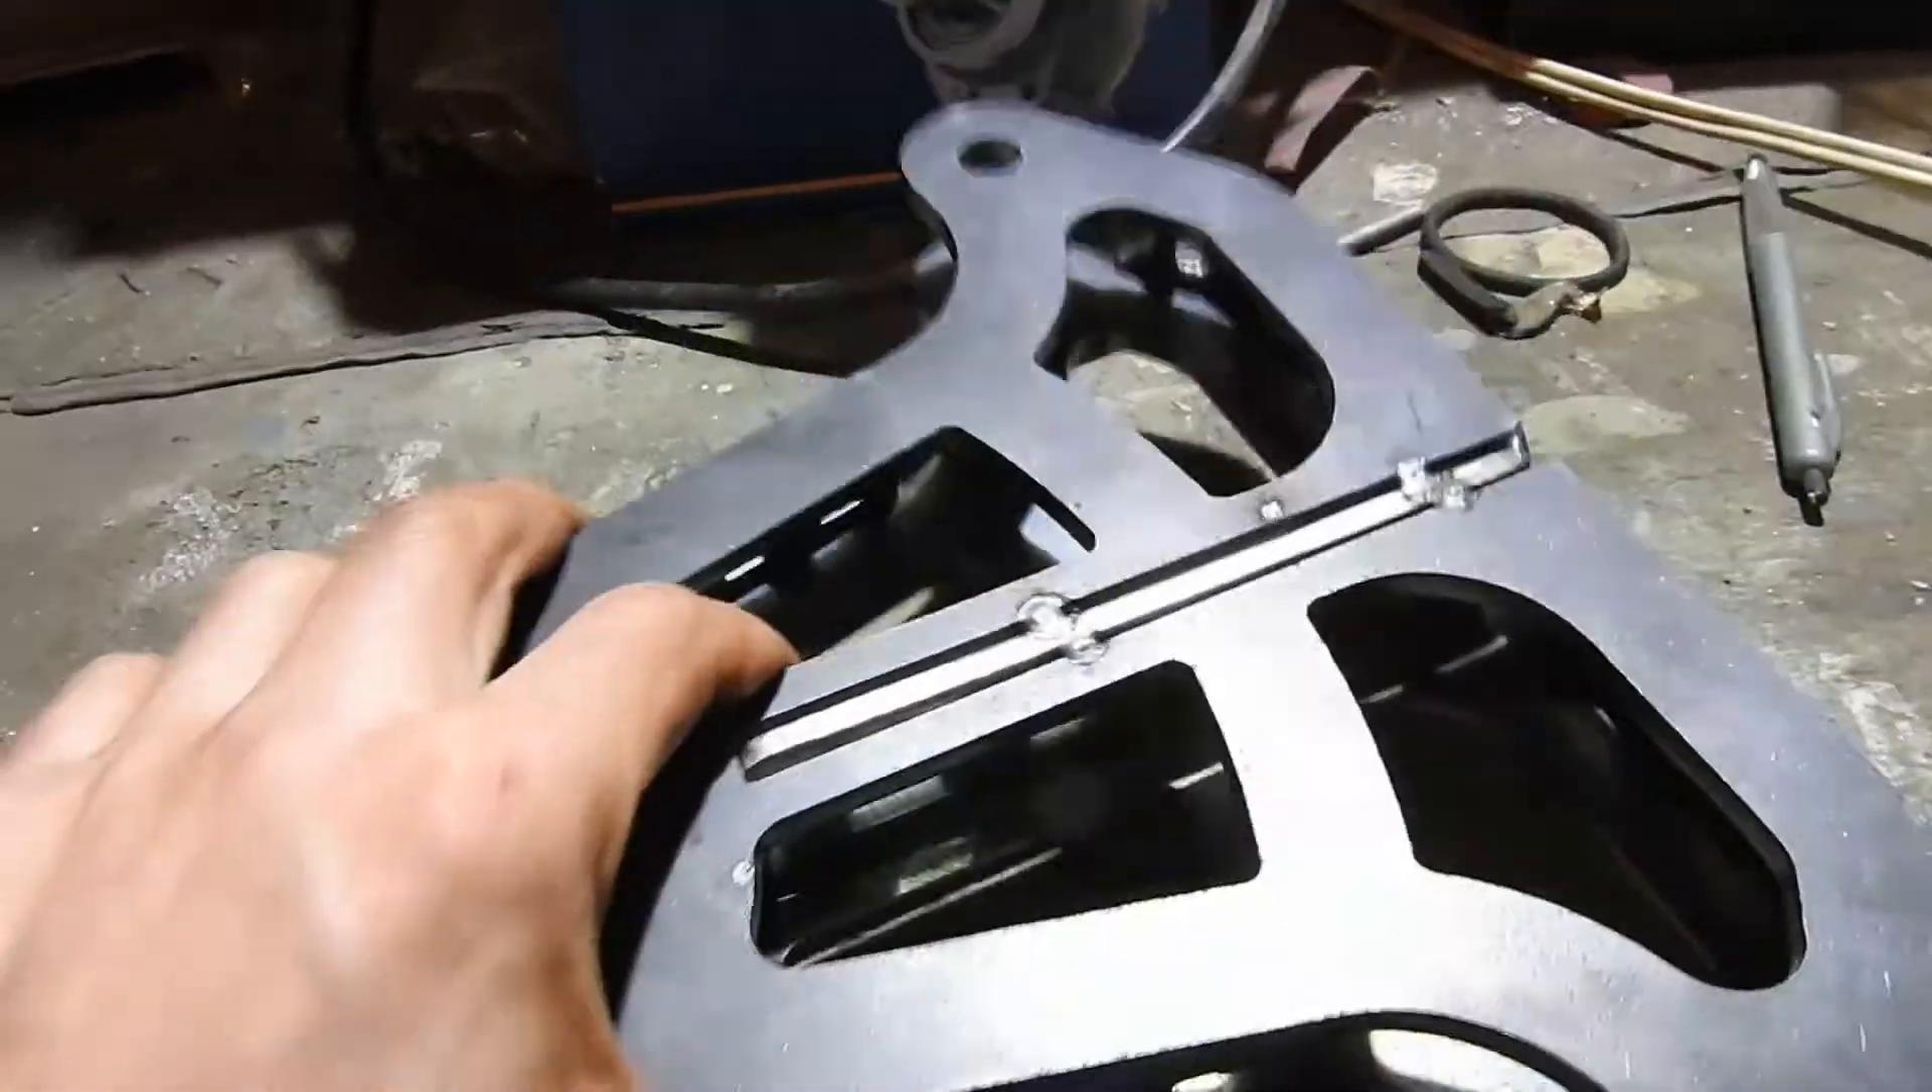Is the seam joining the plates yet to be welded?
Yes.